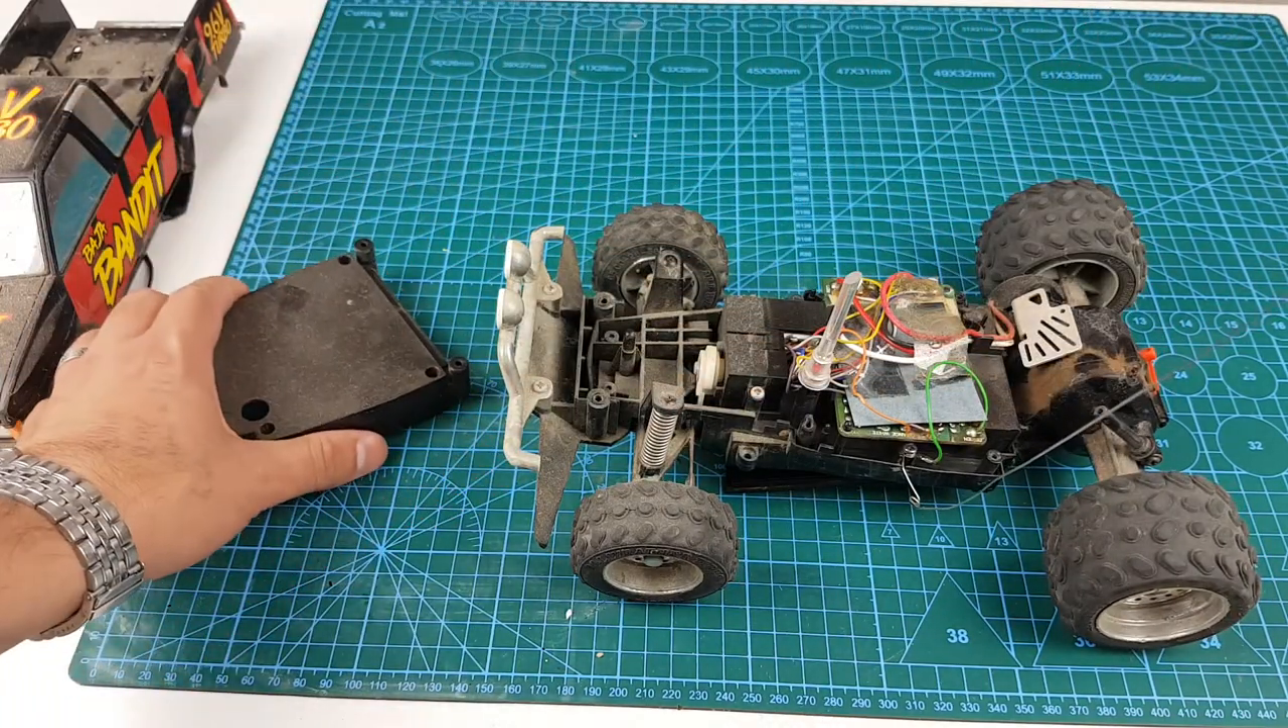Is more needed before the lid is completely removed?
No.